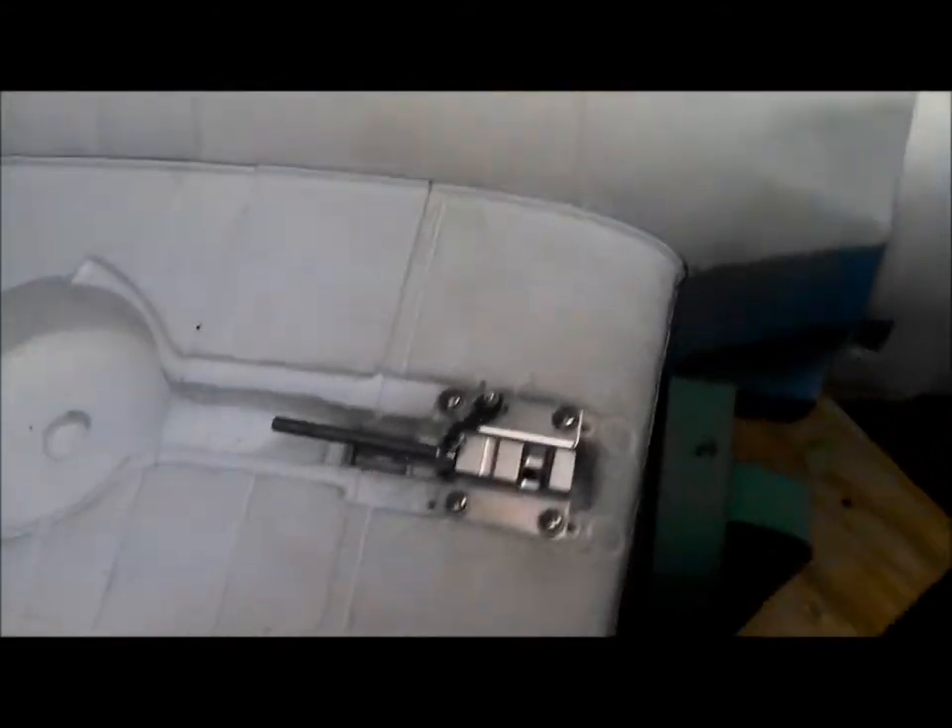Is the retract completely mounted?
Yes.